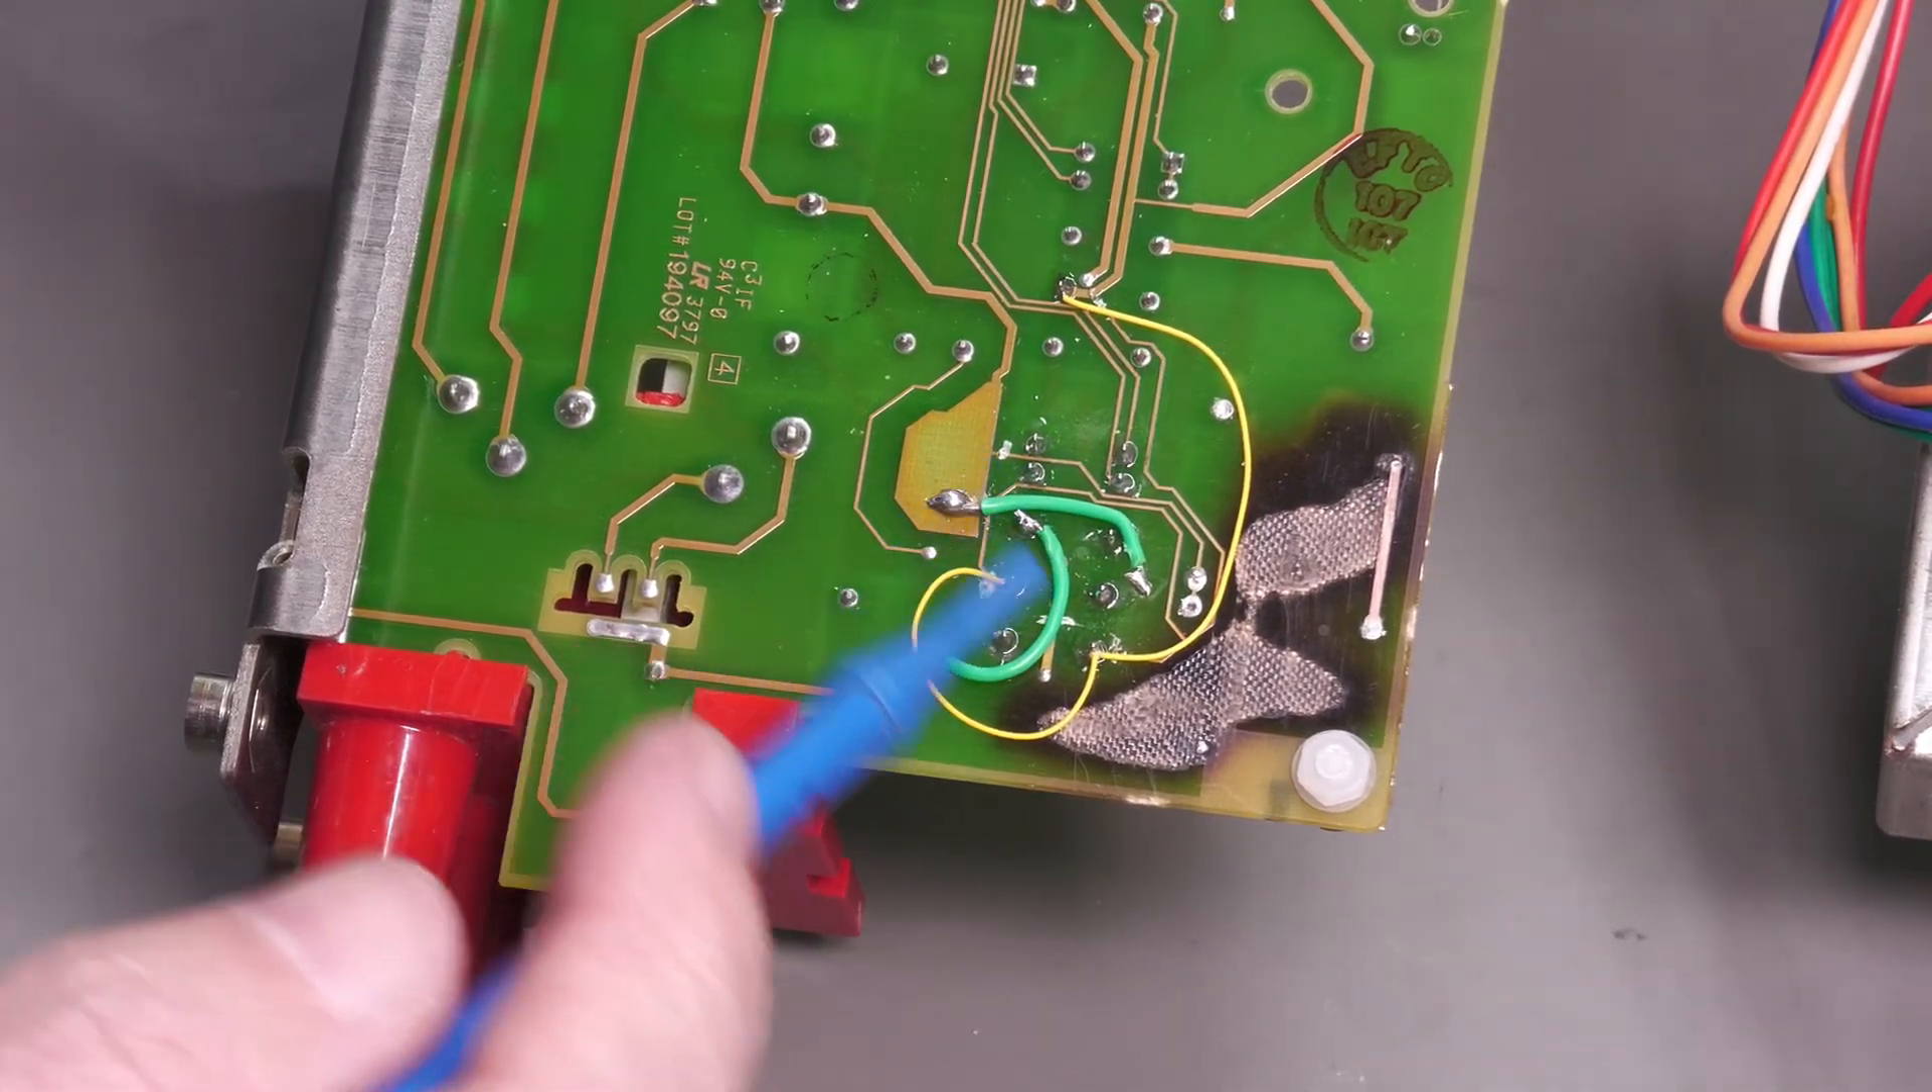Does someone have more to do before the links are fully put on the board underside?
No.